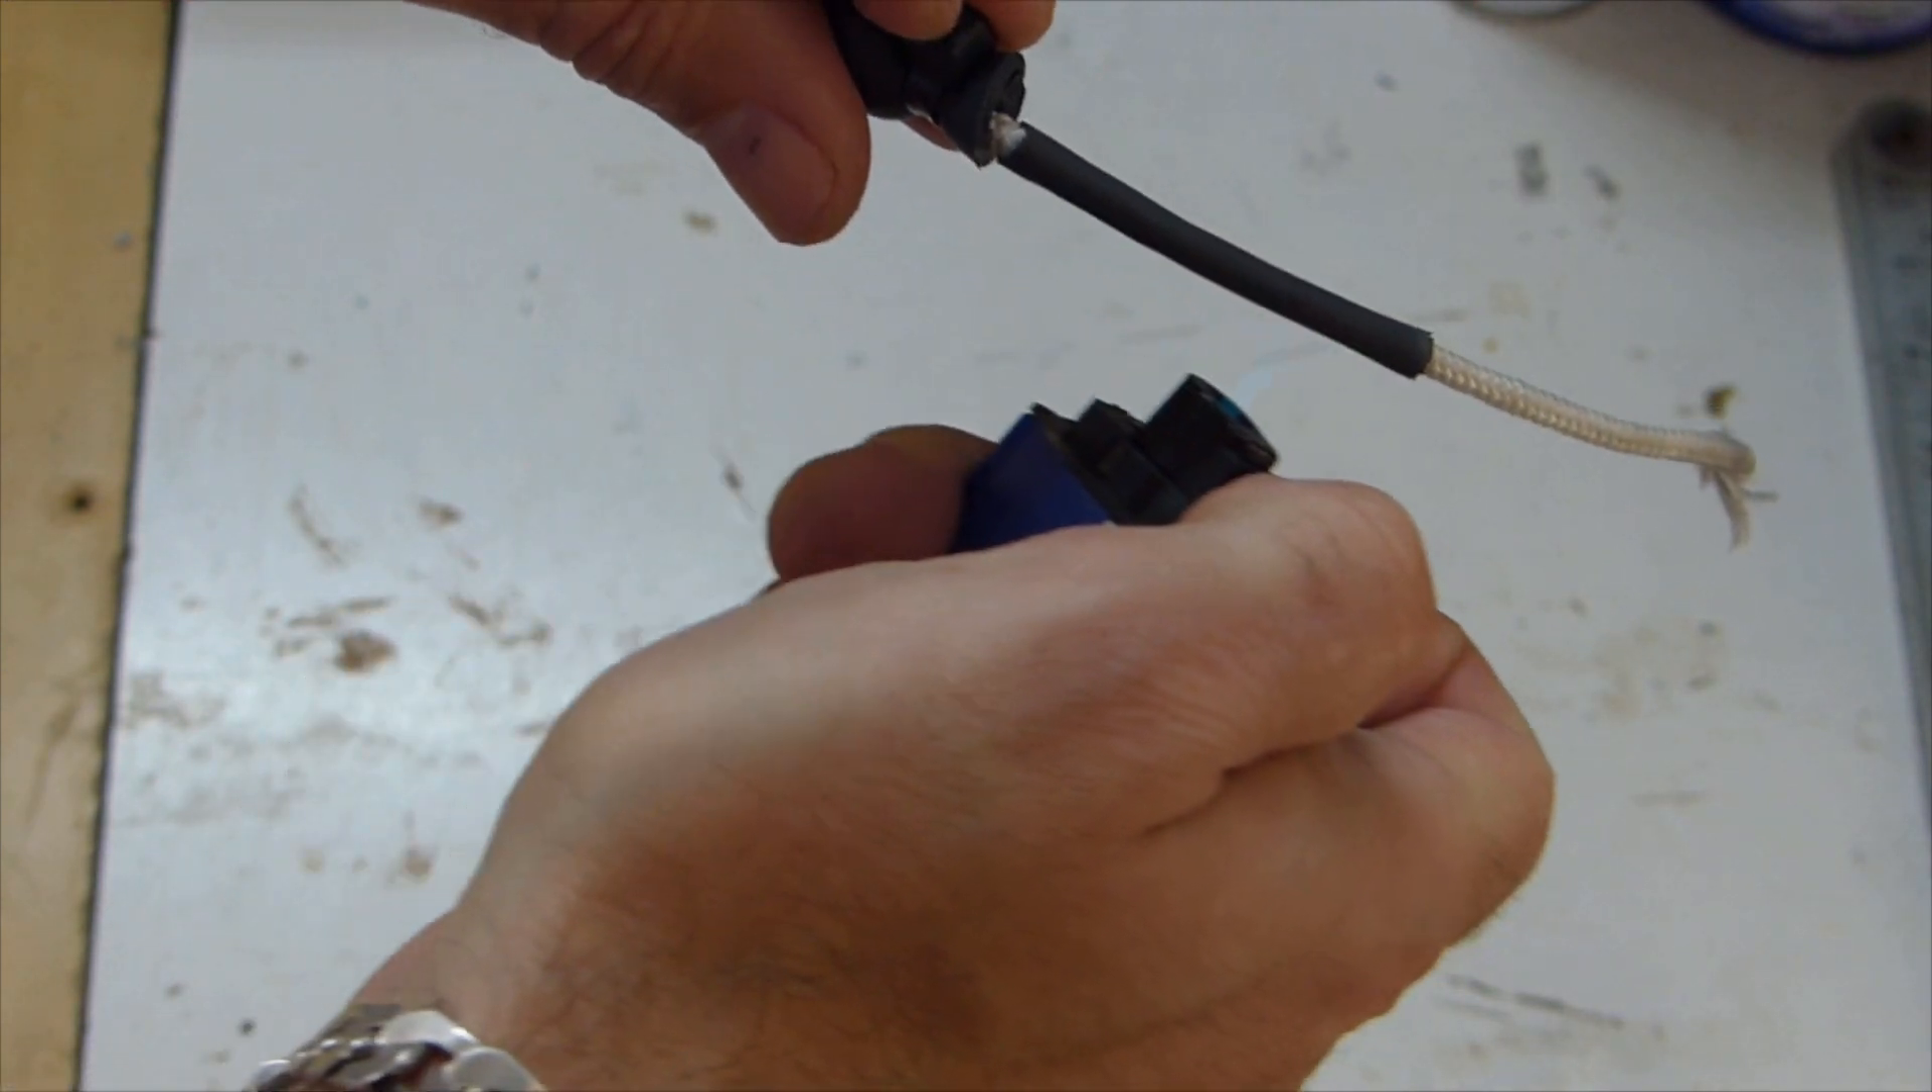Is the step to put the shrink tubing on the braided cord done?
Yes.